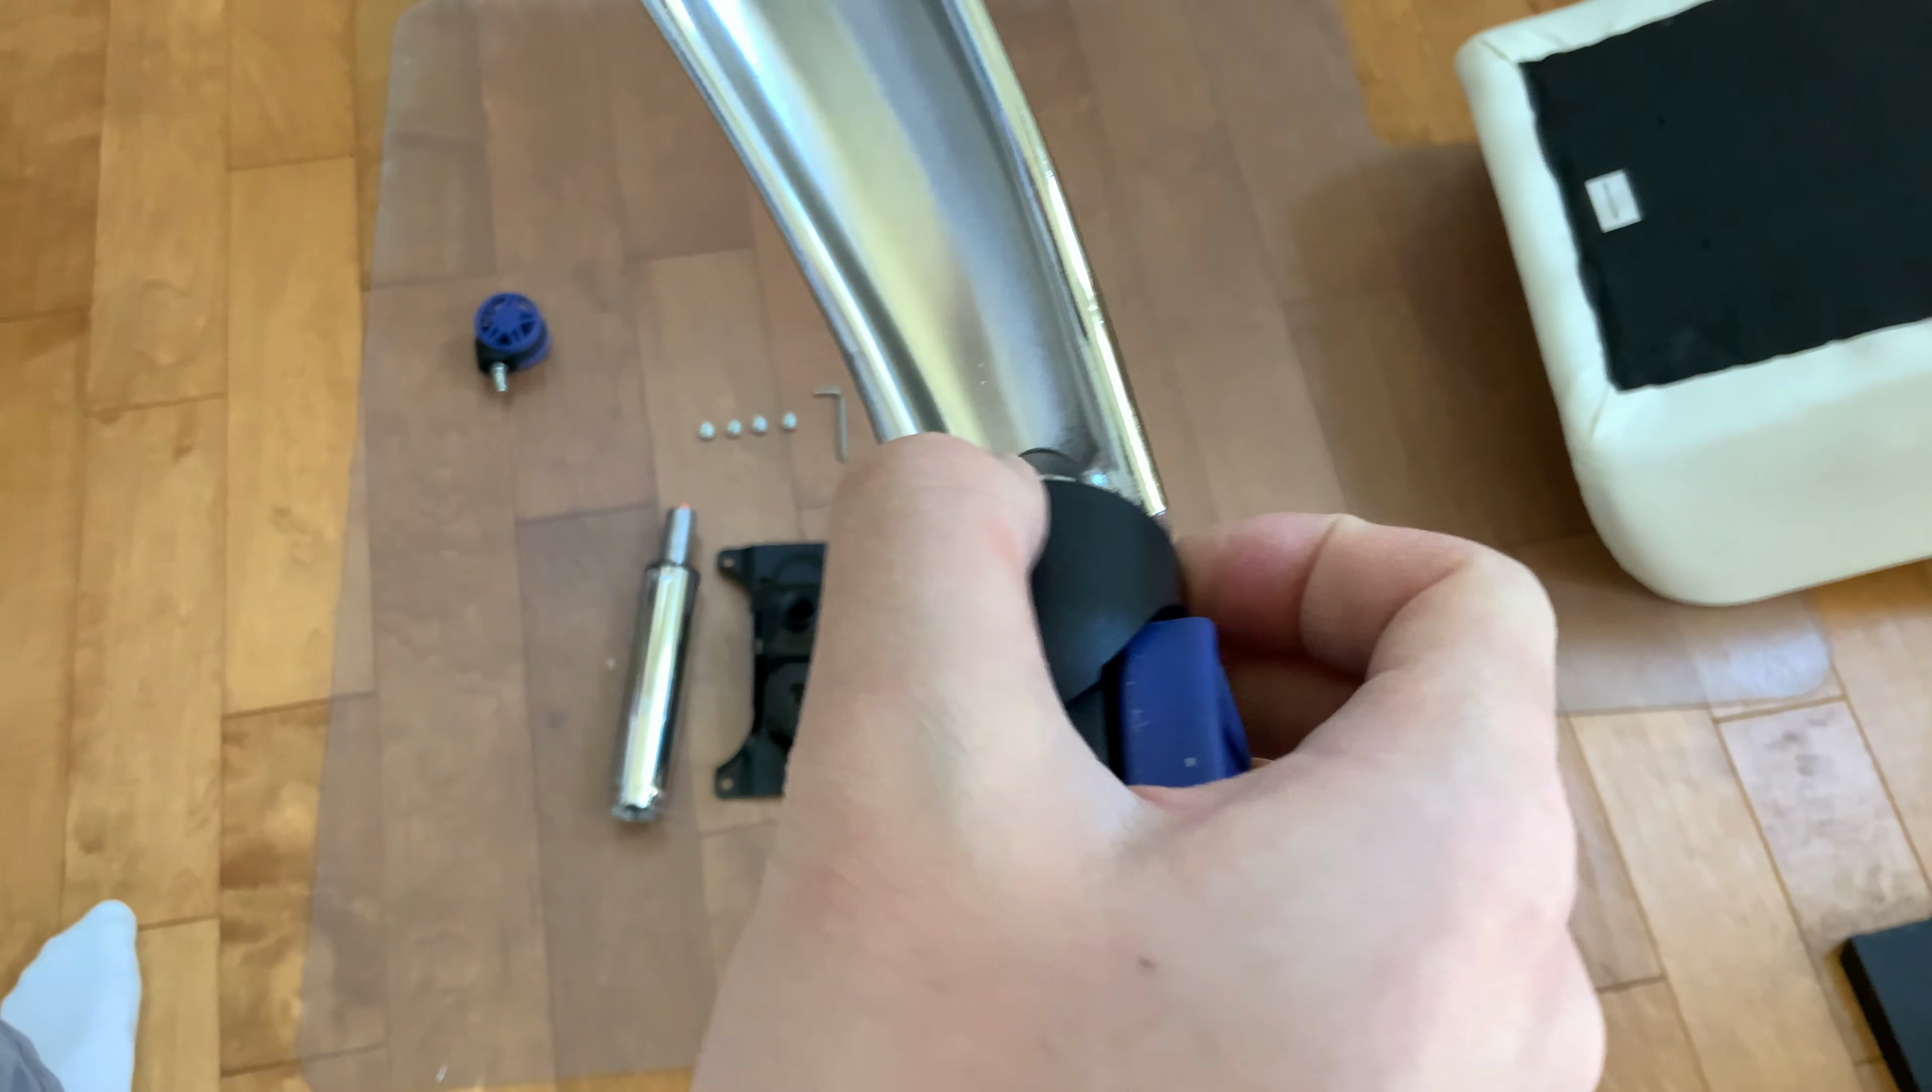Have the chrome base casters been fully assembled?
No.